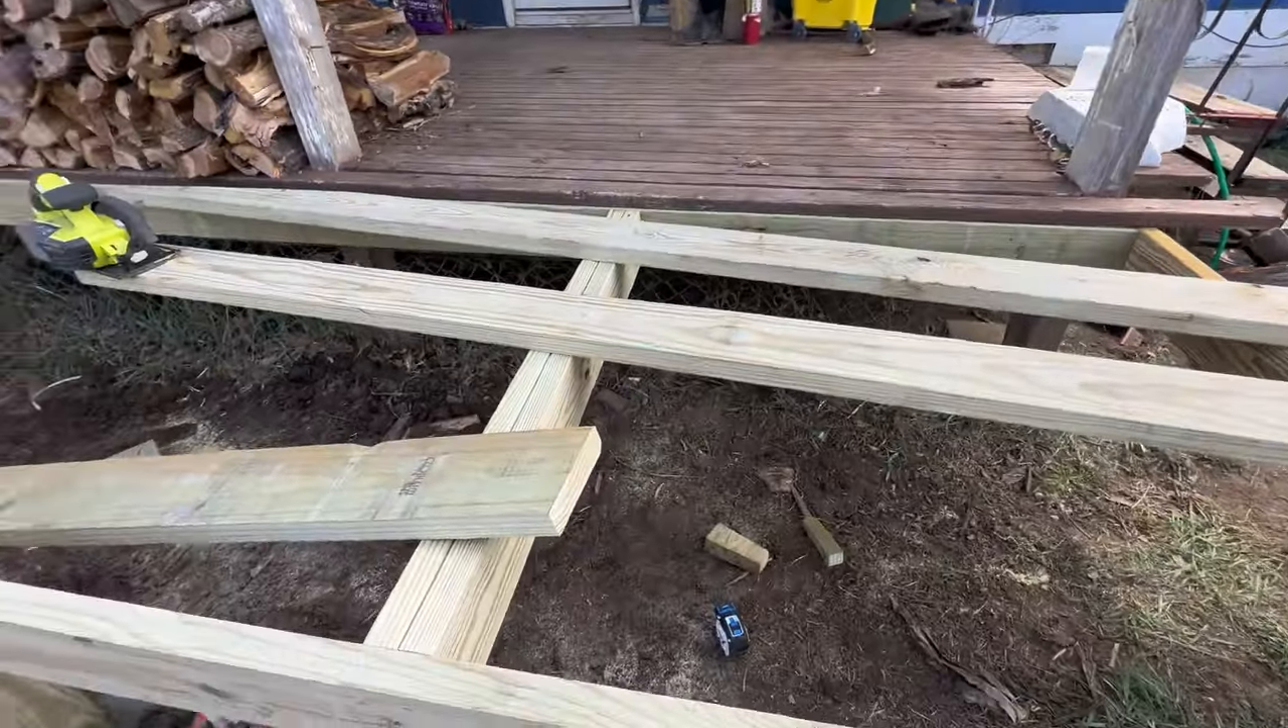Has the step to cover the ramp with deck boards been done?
No.